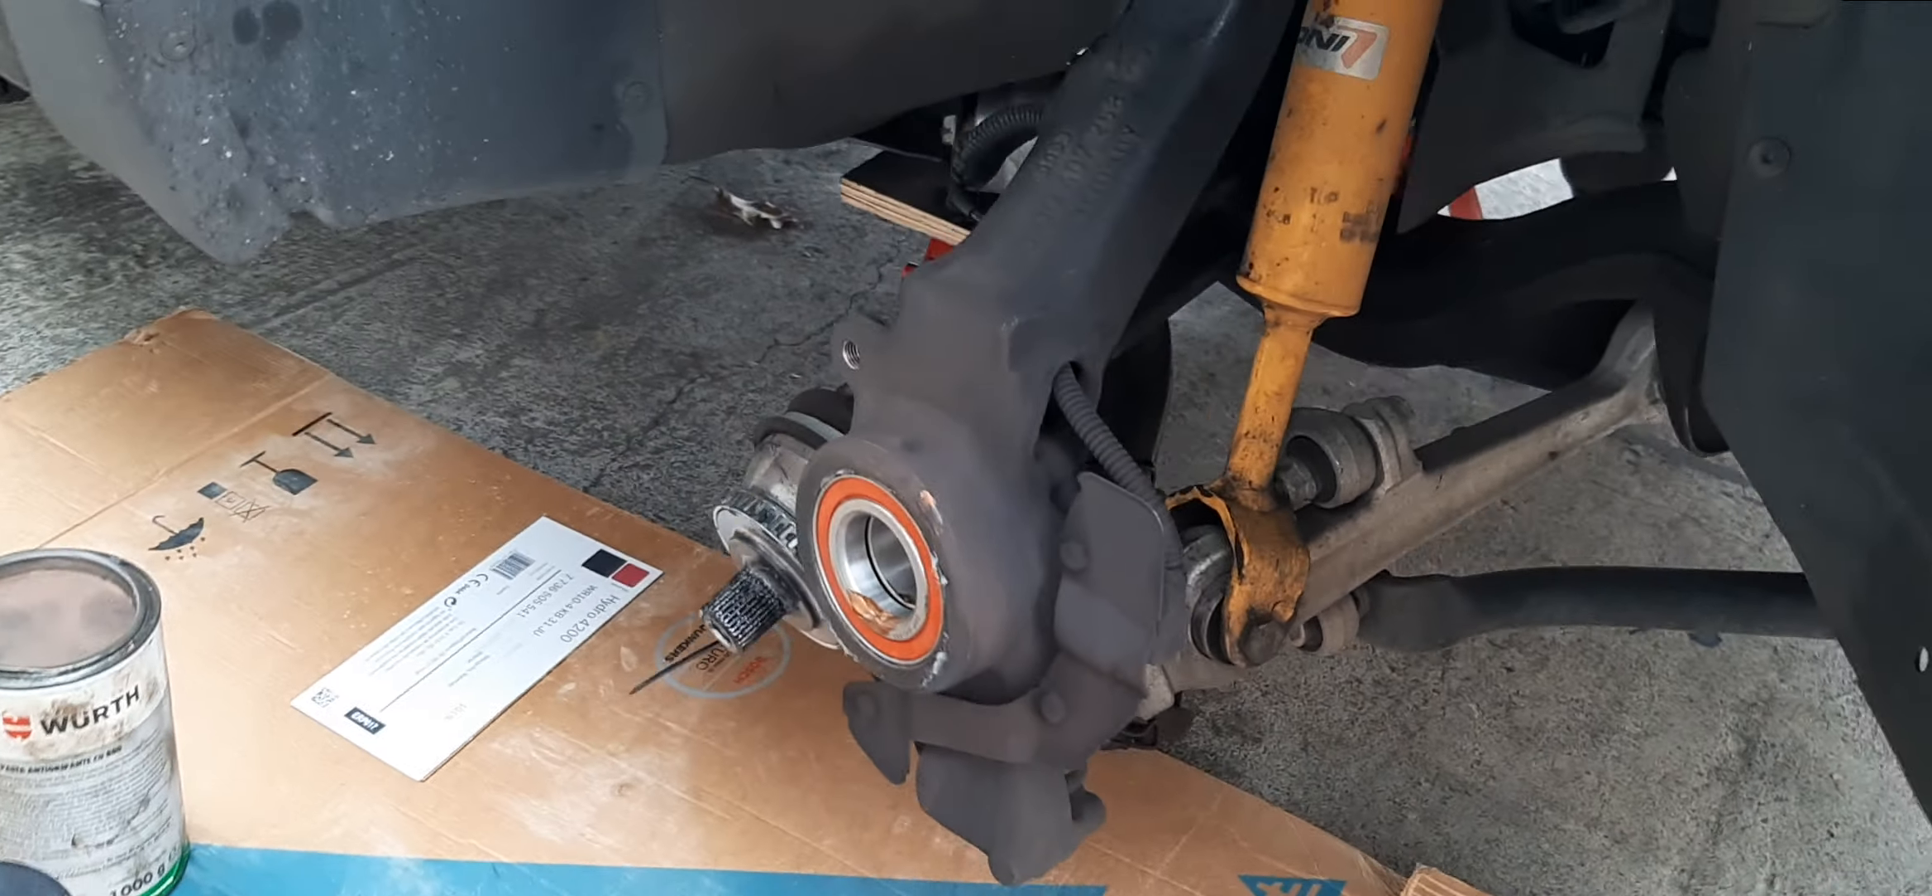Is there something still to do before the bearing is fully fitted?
No.